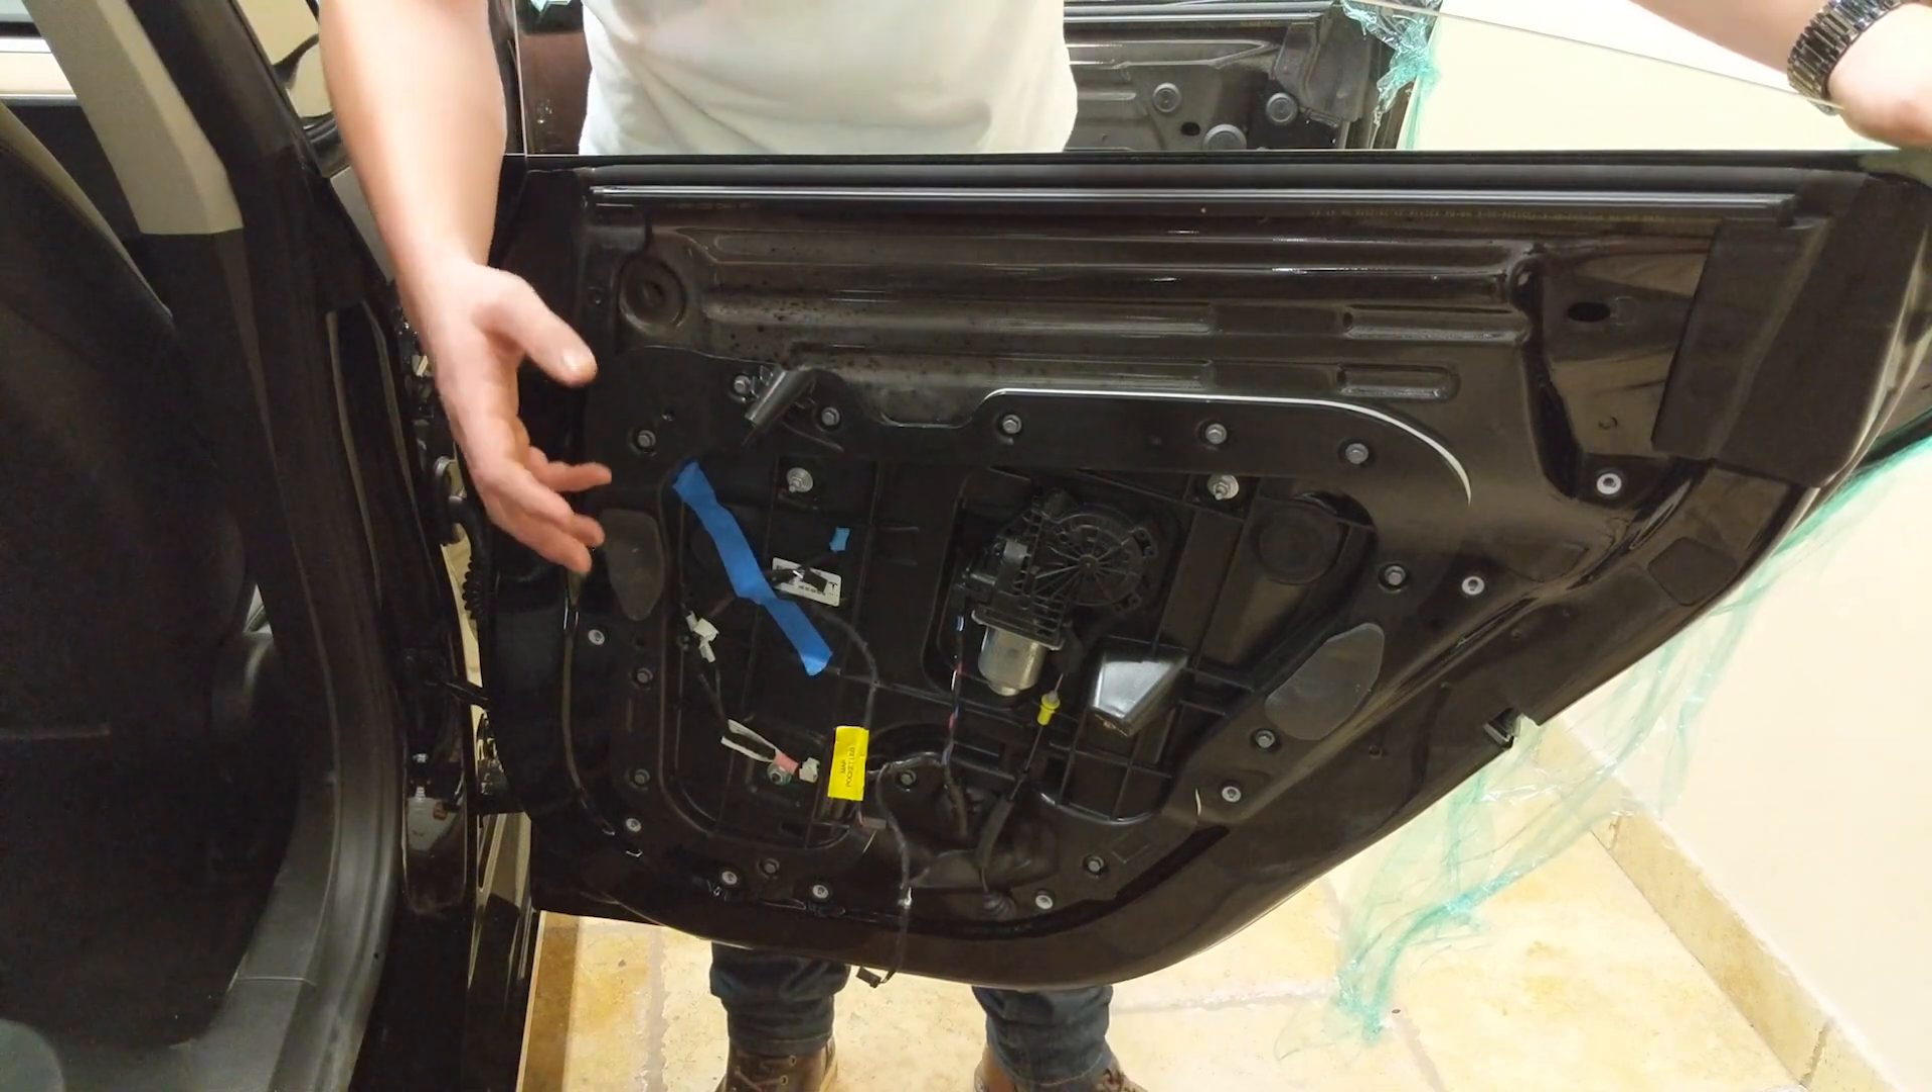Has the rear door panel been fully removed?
Yes.